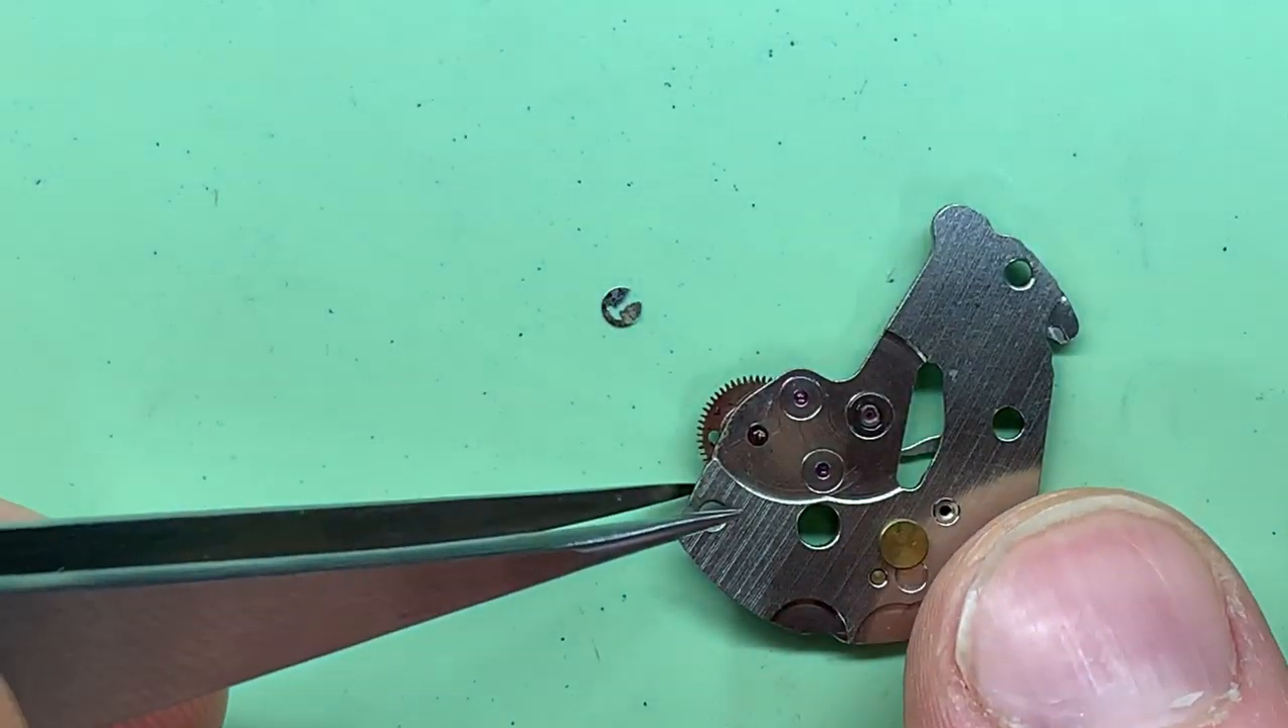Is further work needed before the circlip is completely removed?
No.